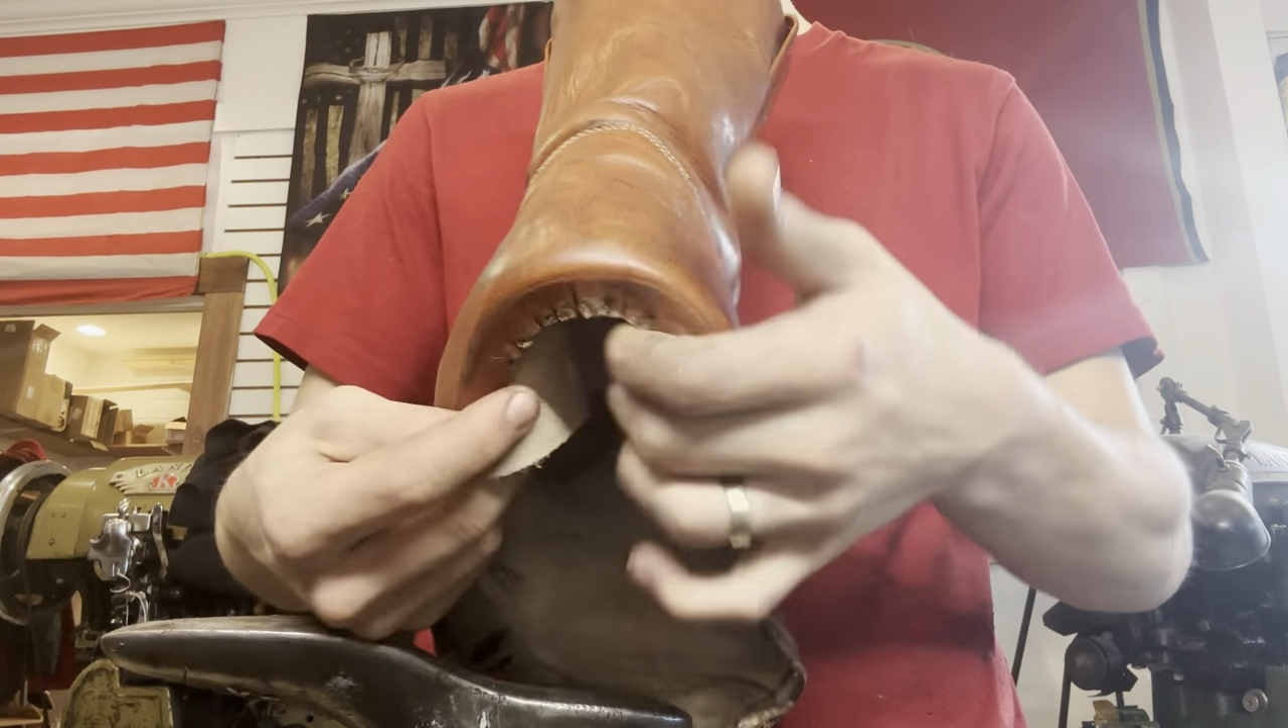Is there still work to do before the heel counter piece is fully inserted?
Yes.